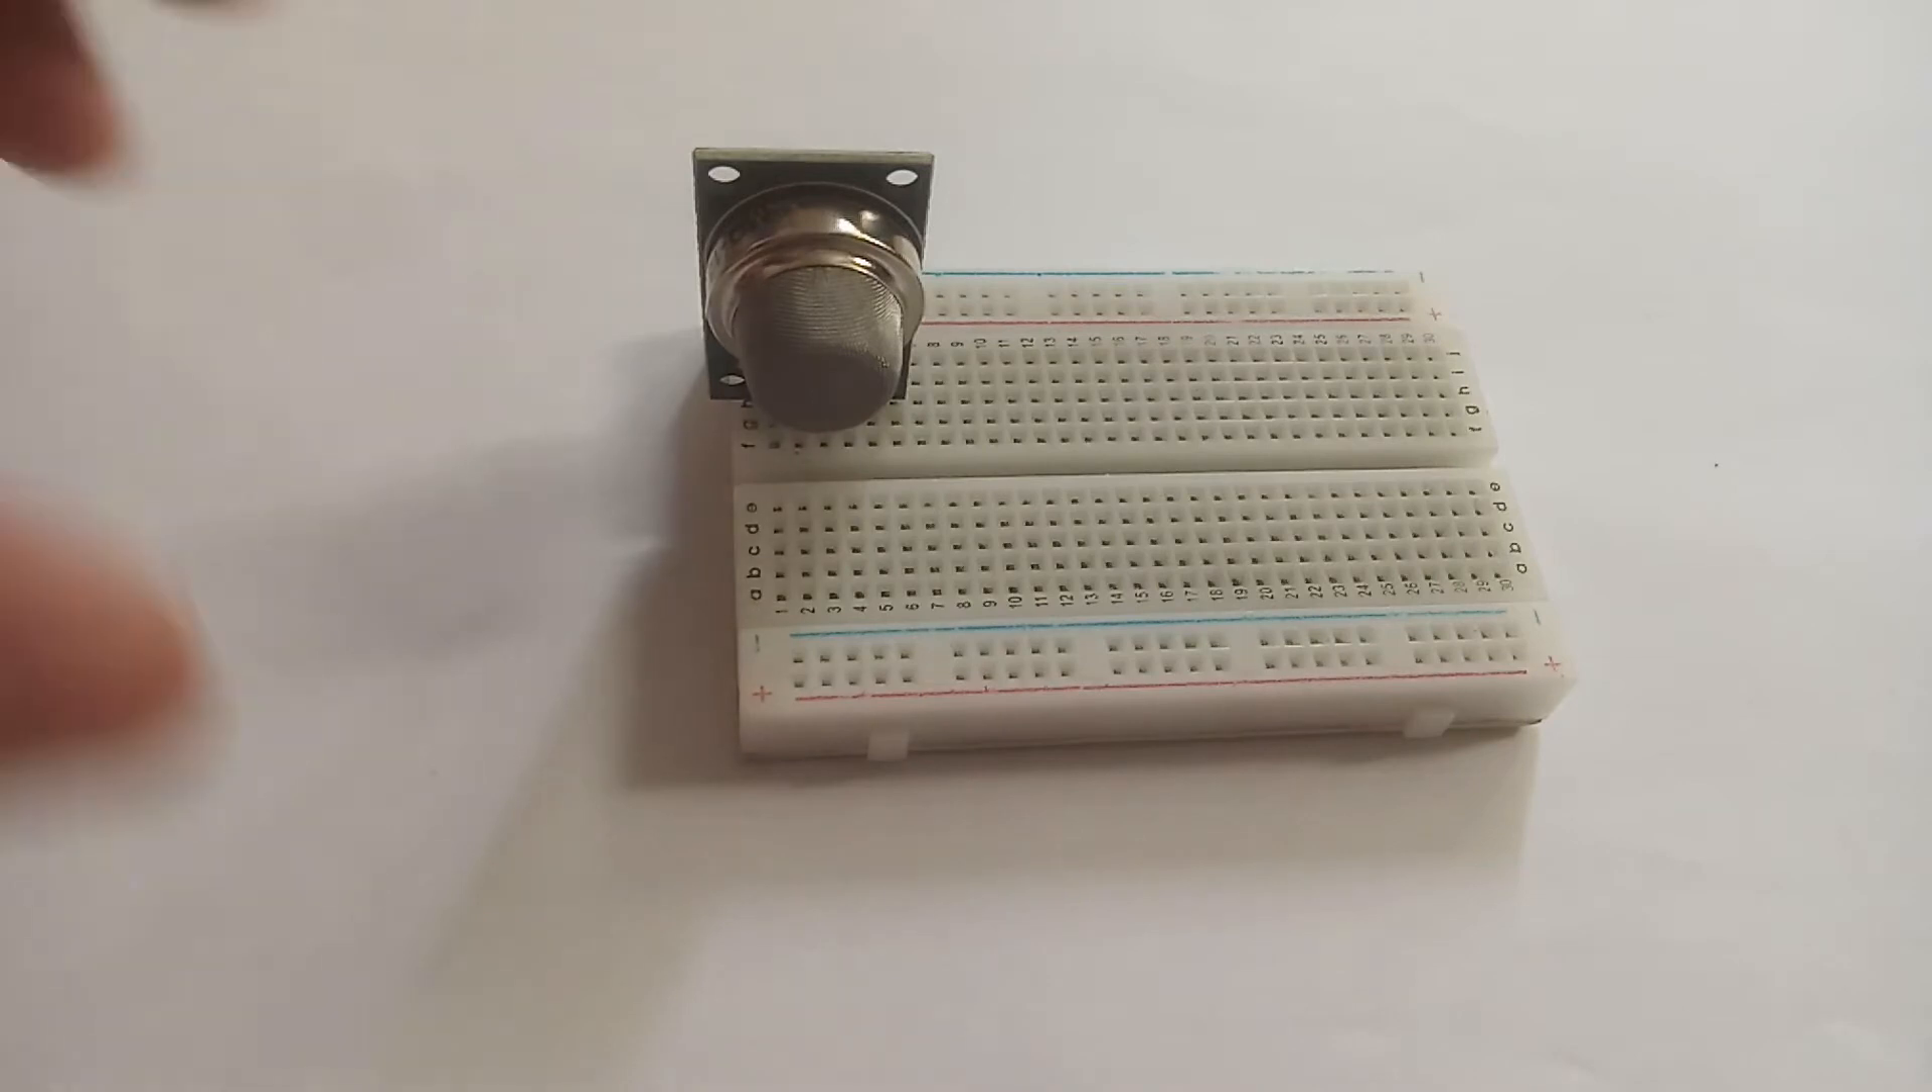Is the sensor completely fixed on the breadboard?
Yes.